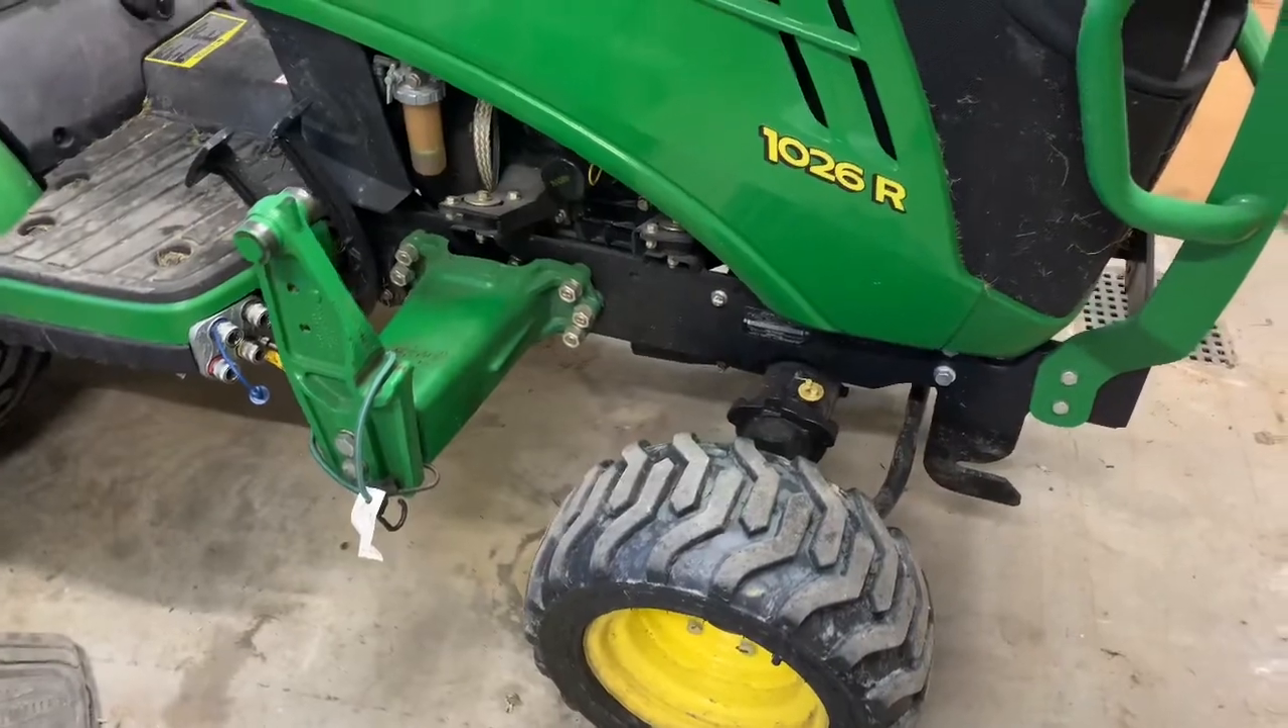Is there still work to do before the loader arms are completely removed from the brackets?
No.